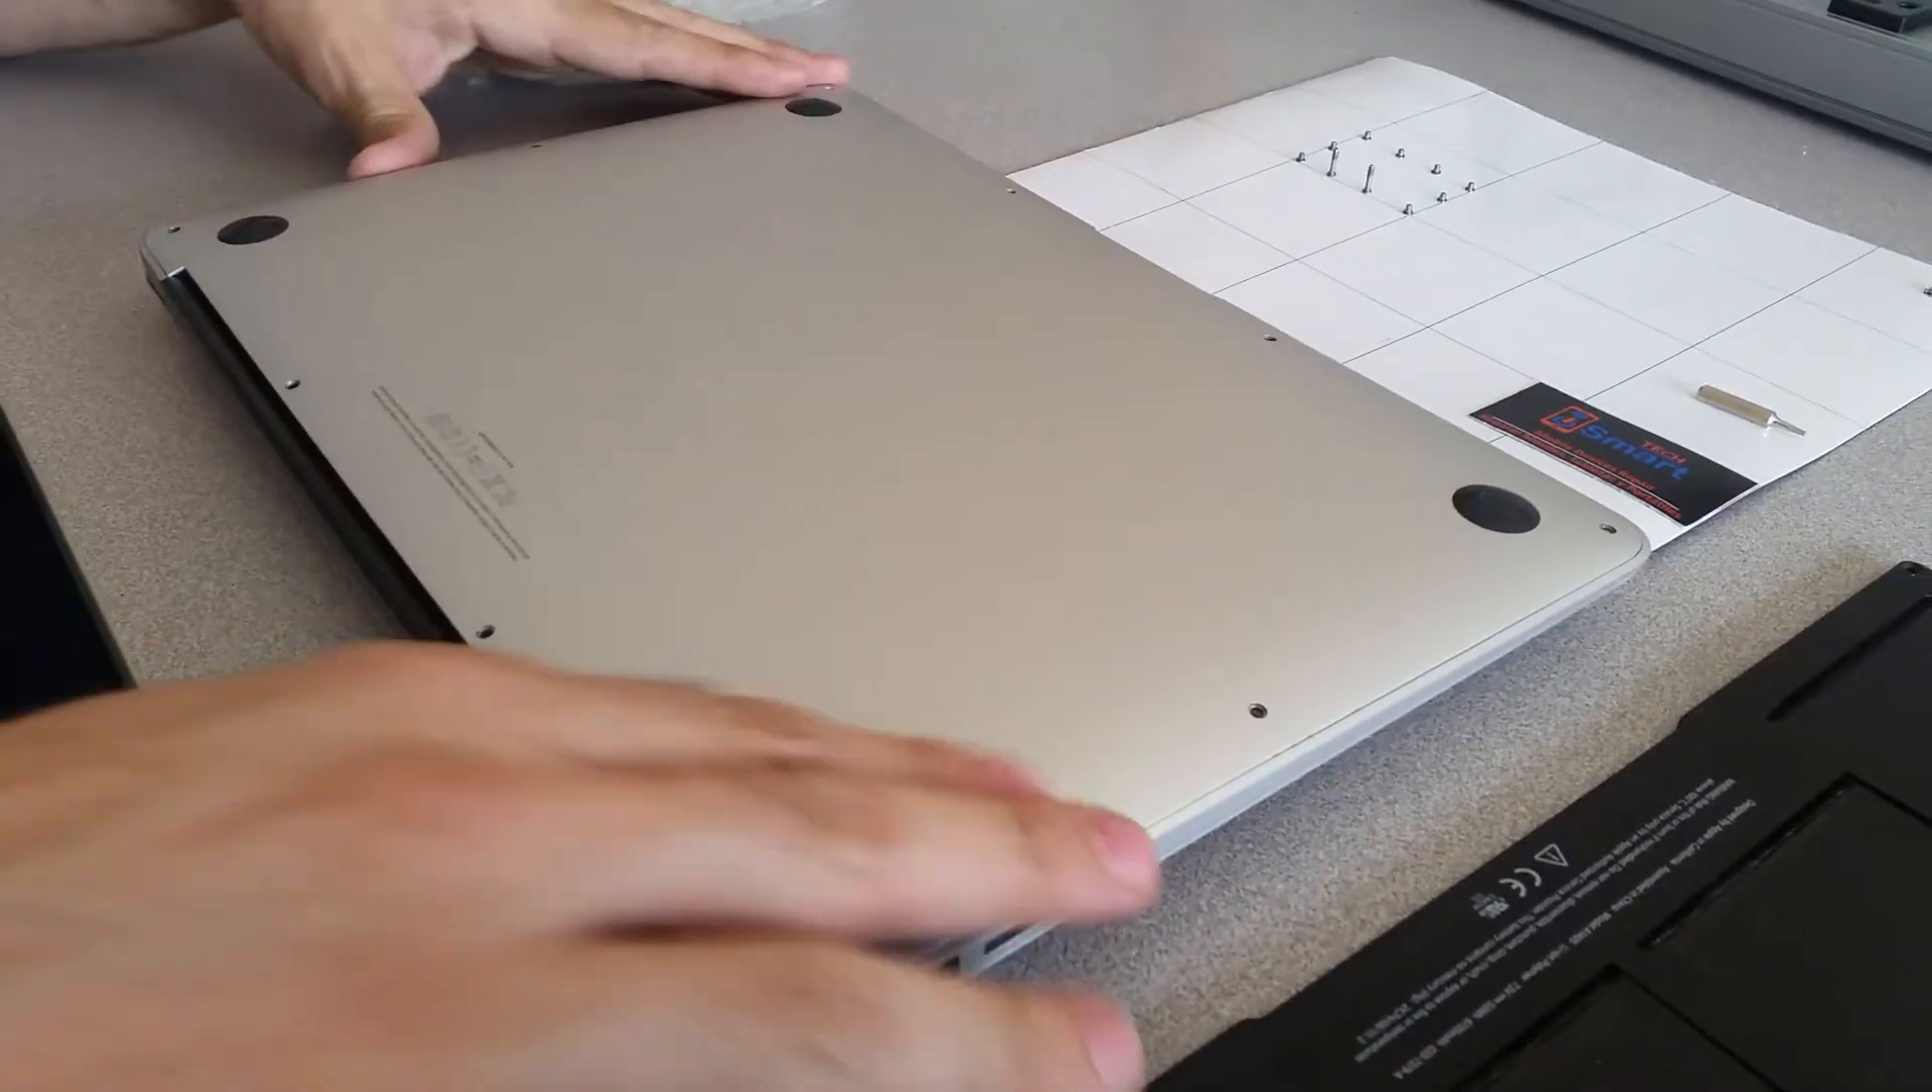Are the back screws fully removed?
Yes.